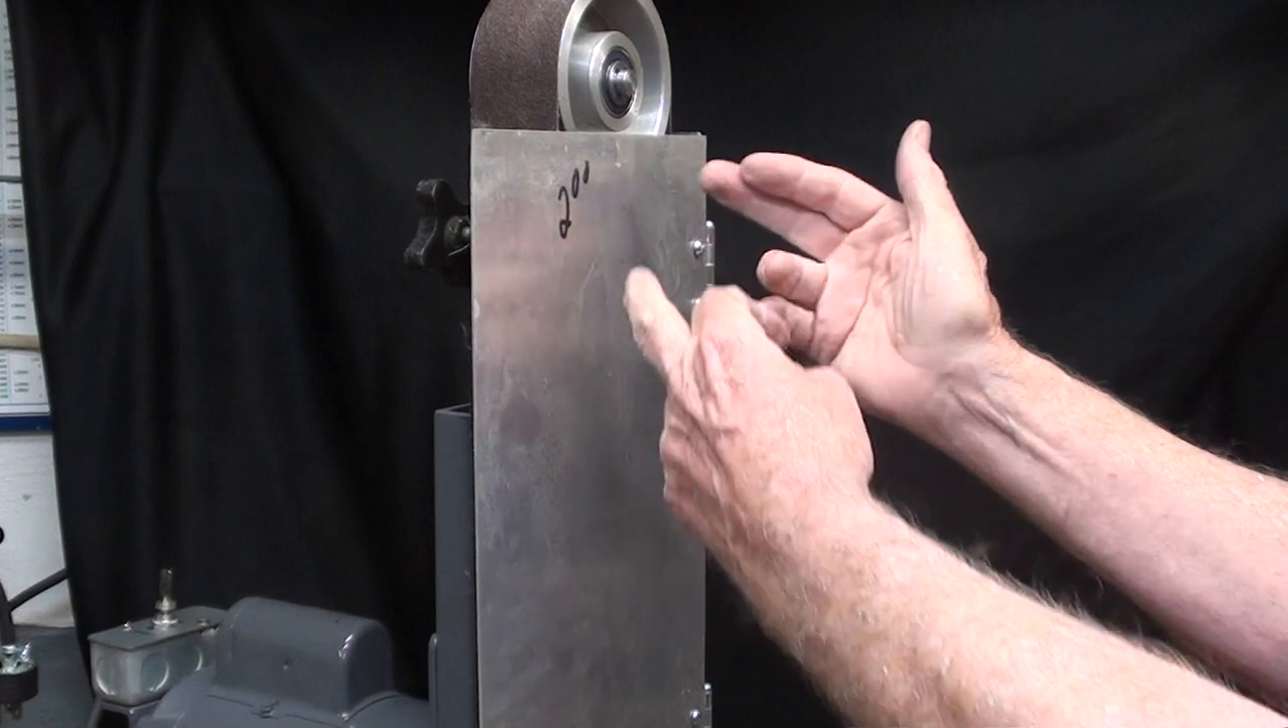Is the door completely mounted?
Yes.